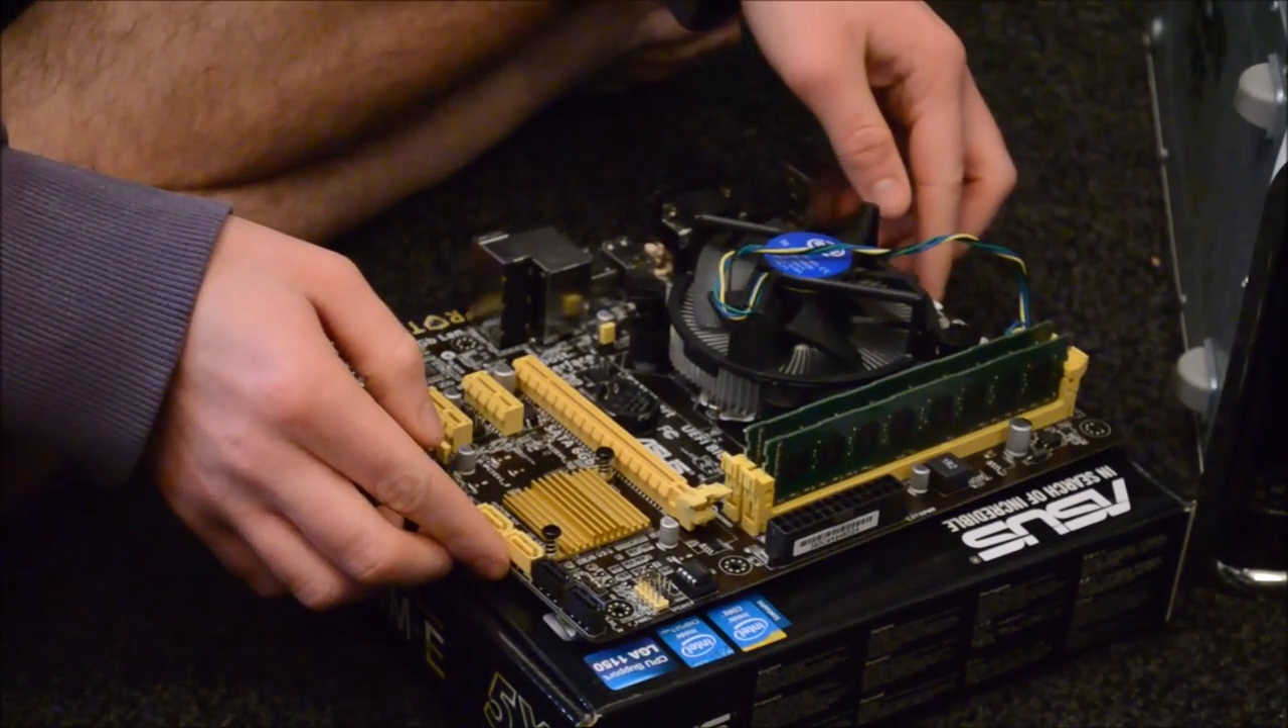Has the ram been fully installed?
Yes.